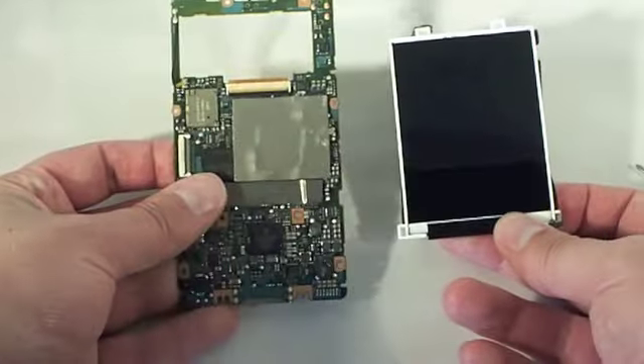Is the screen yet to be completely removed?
No.